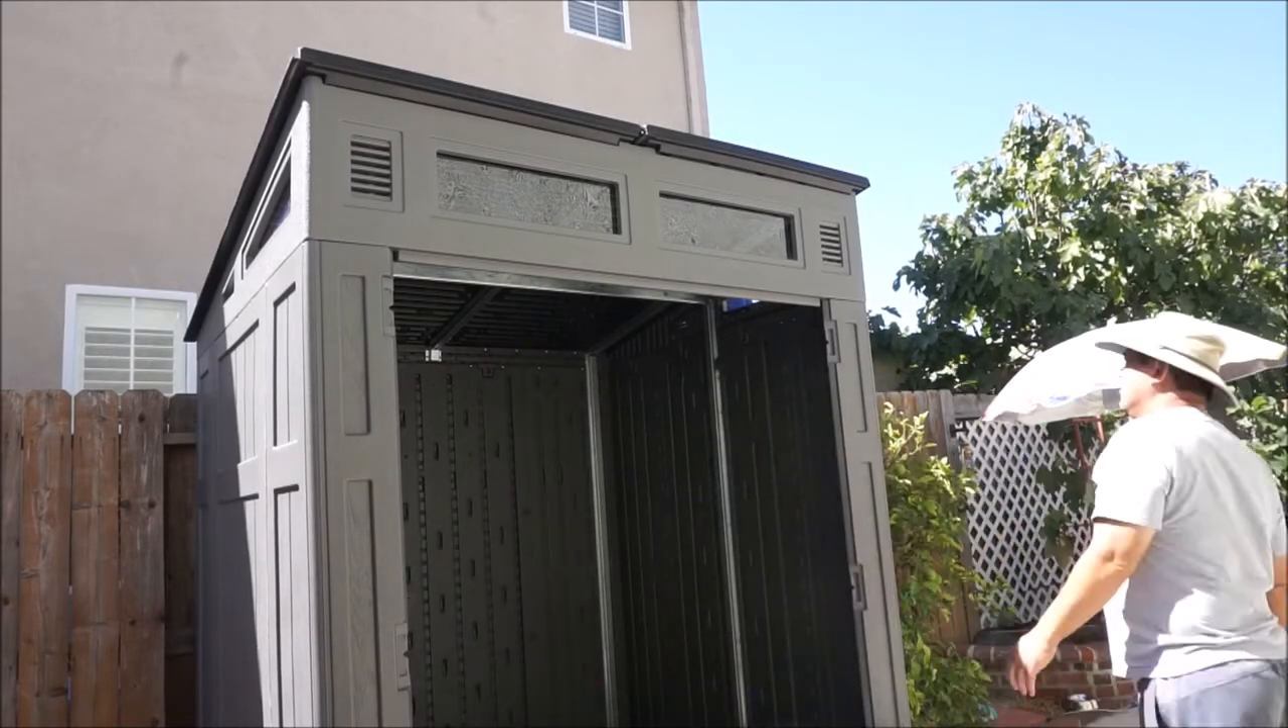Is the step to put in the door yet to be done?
Yes.